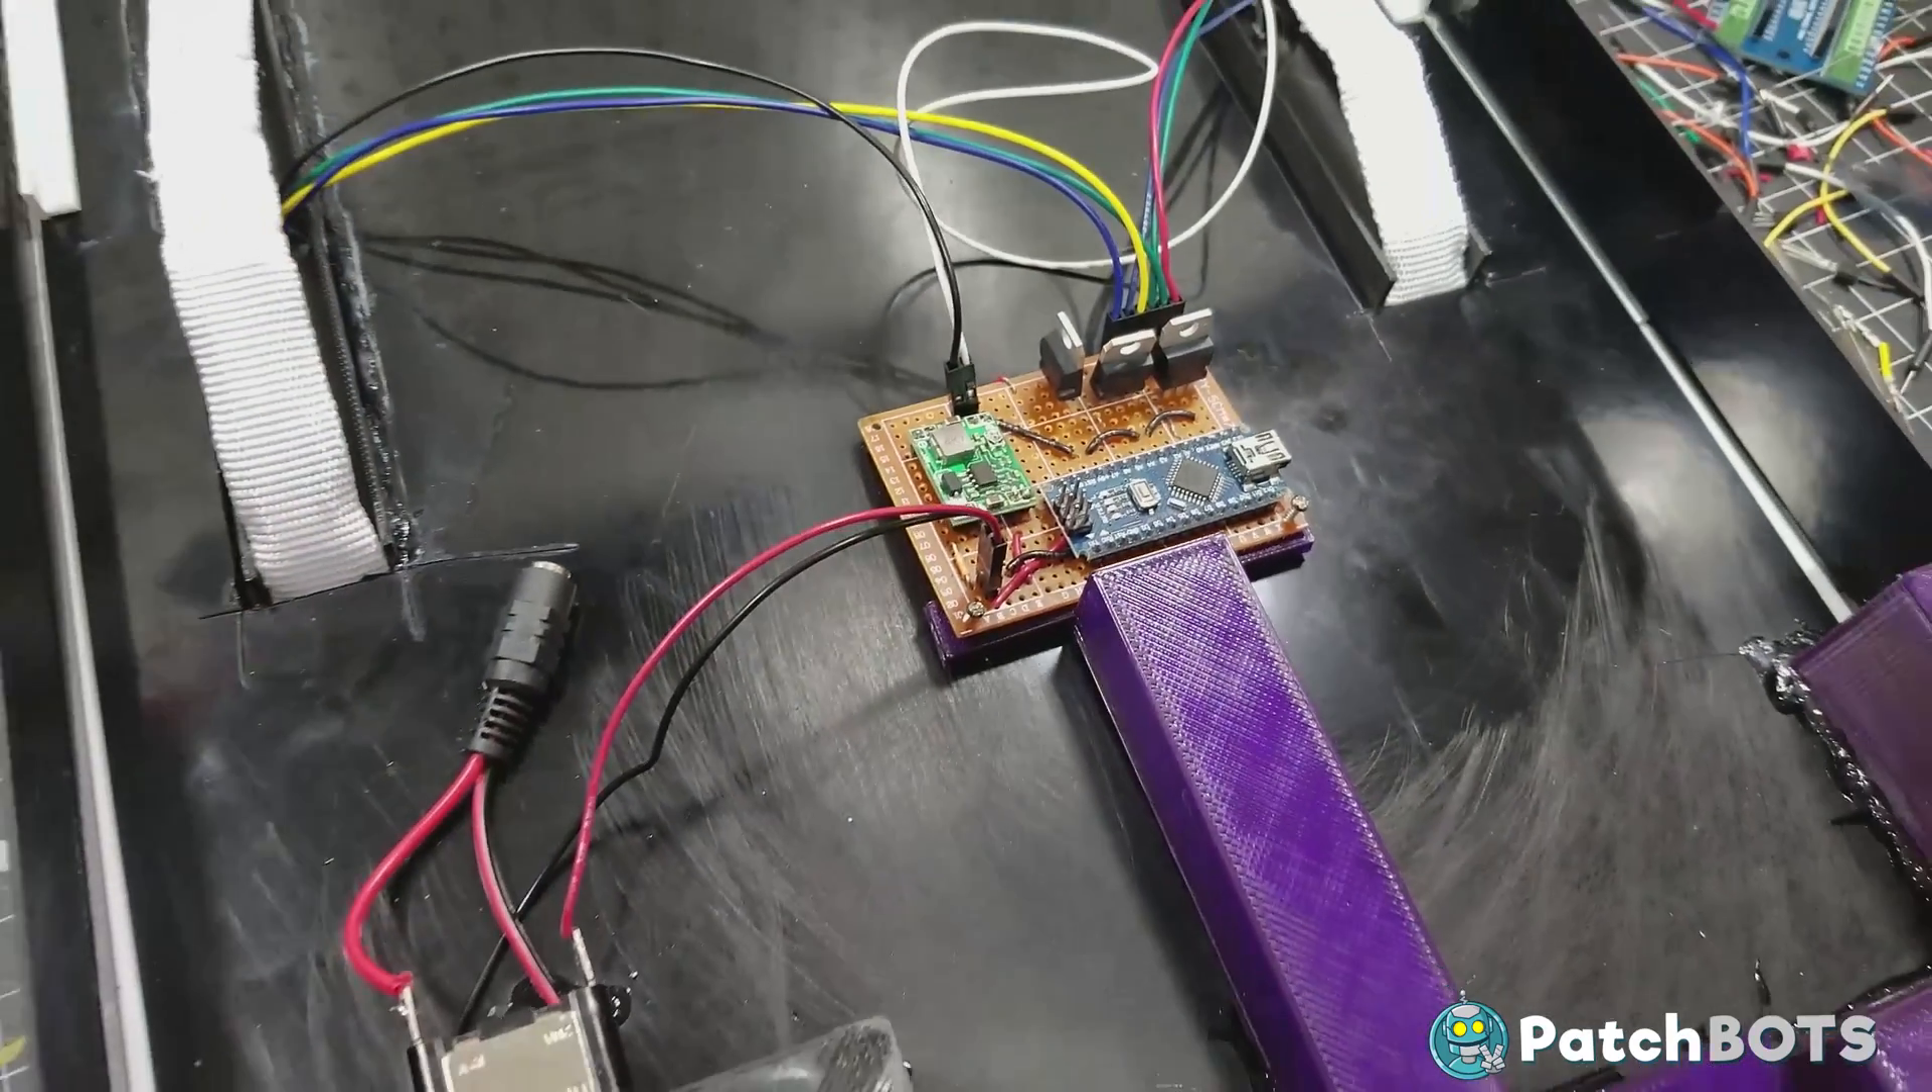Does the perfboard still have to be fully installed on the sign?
No.